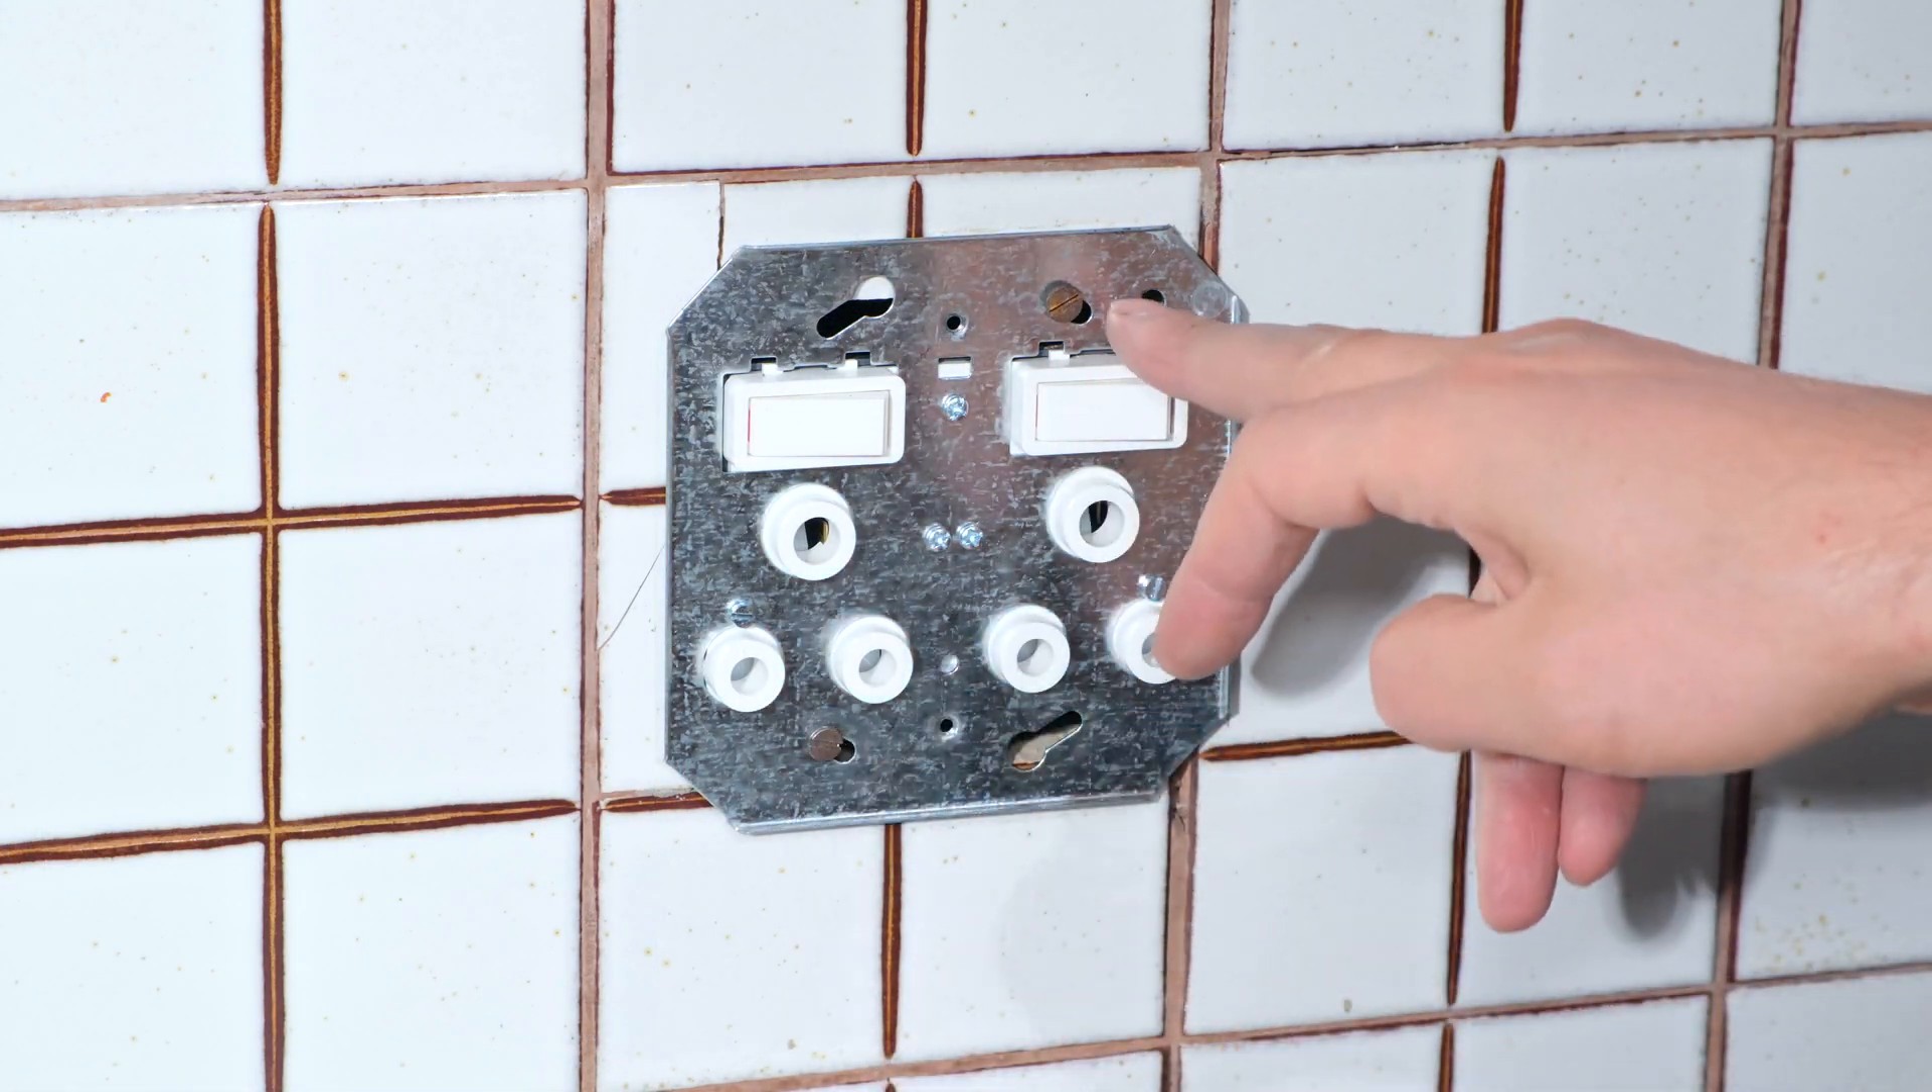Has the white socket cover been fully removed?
Yes.